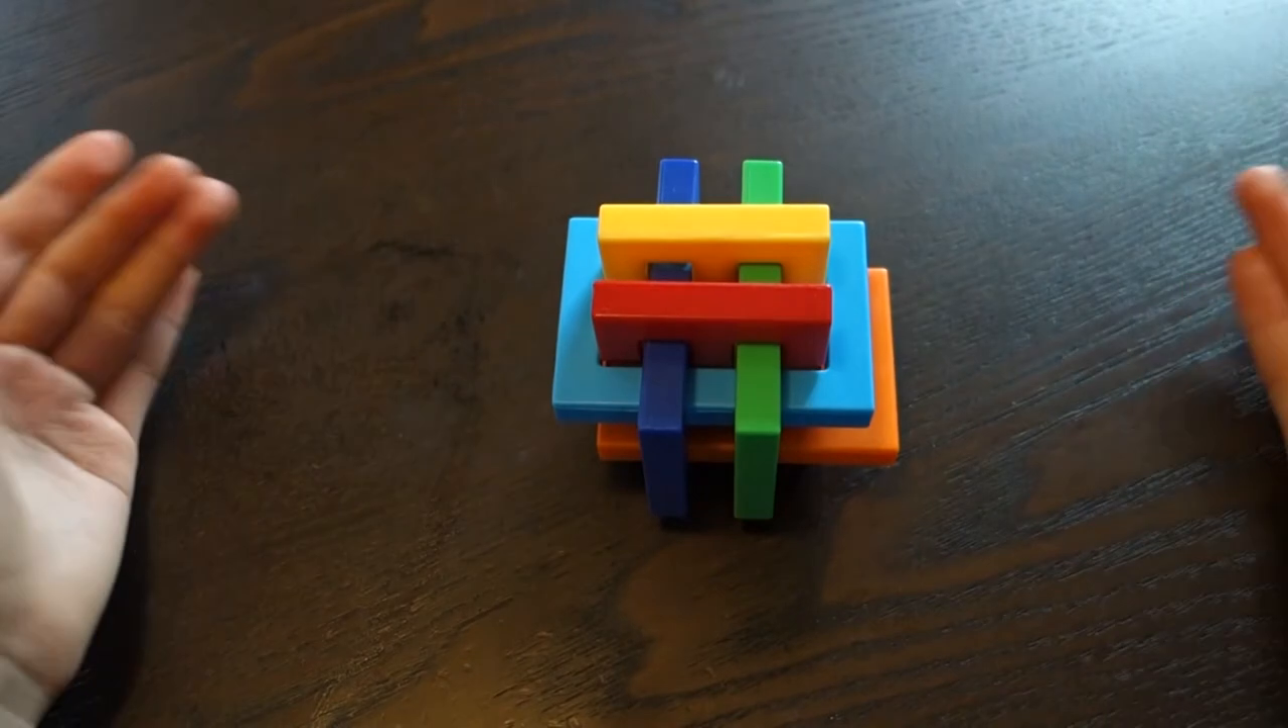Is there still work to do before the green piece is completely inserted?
No.